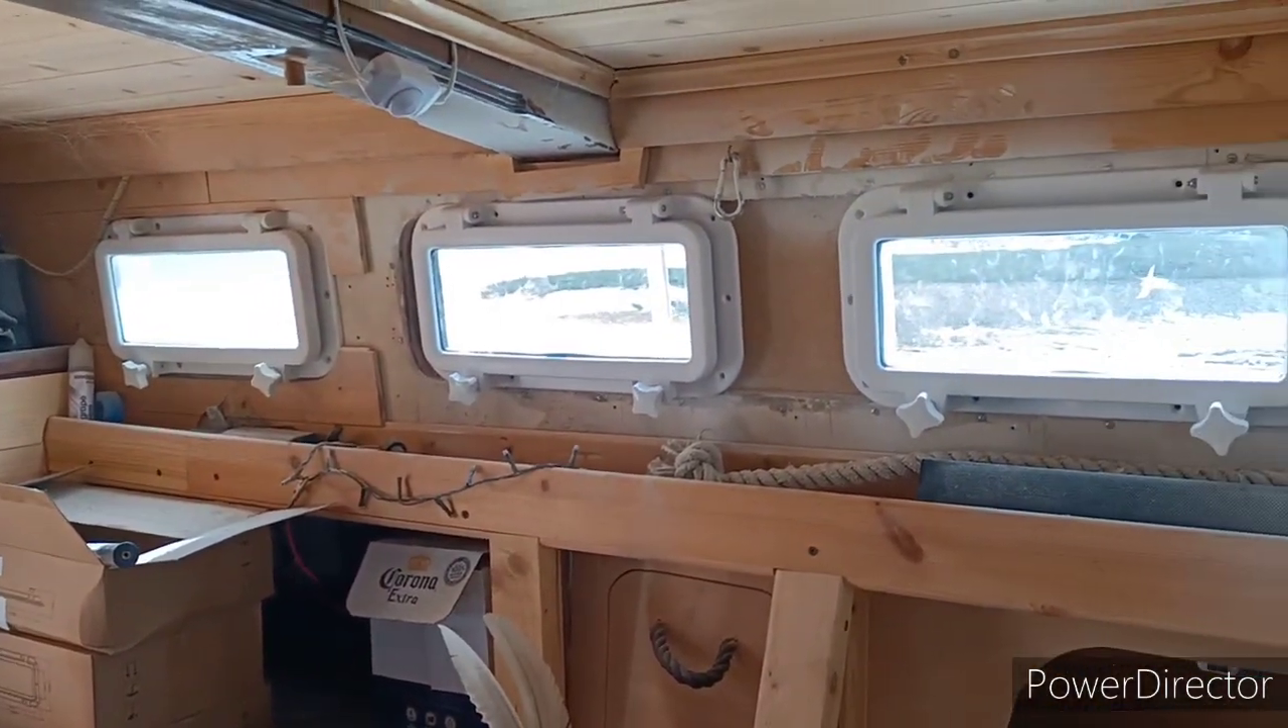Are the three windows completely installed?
Yes.